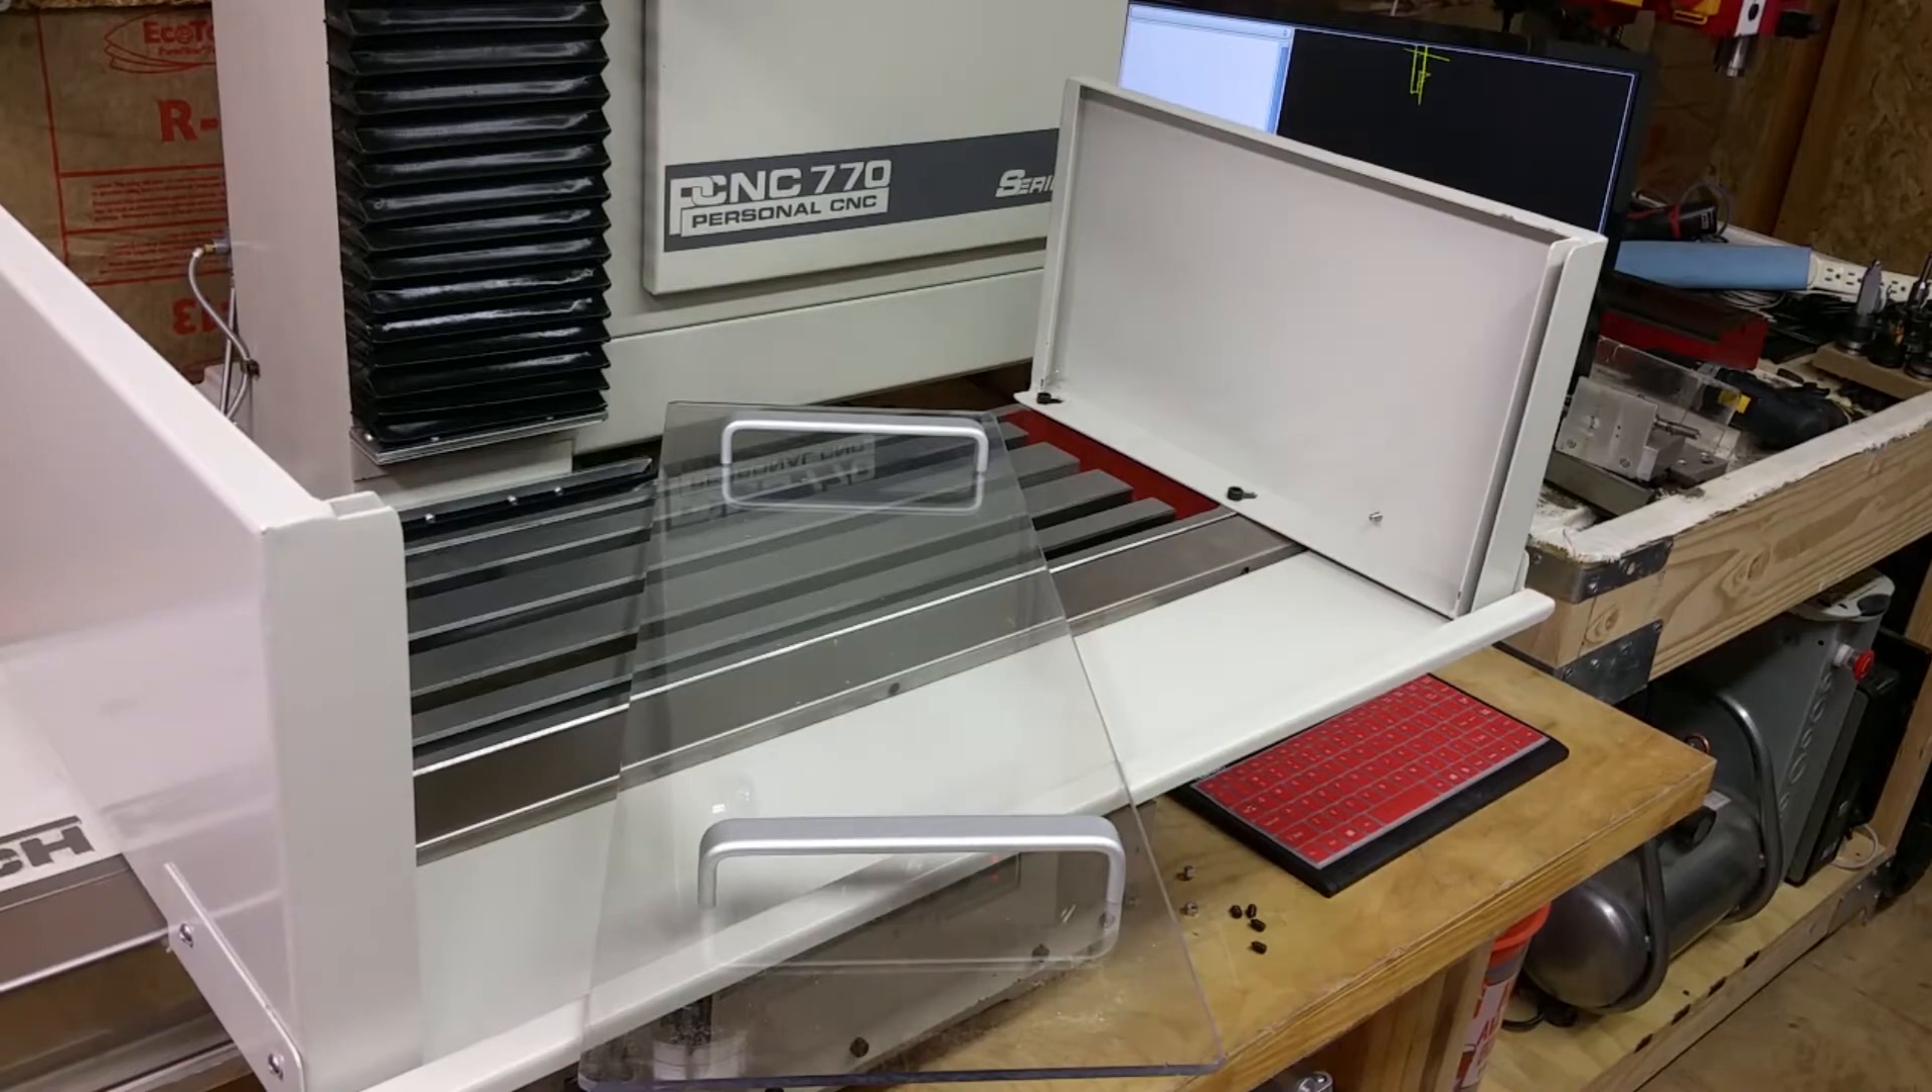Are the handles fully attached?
Yes.